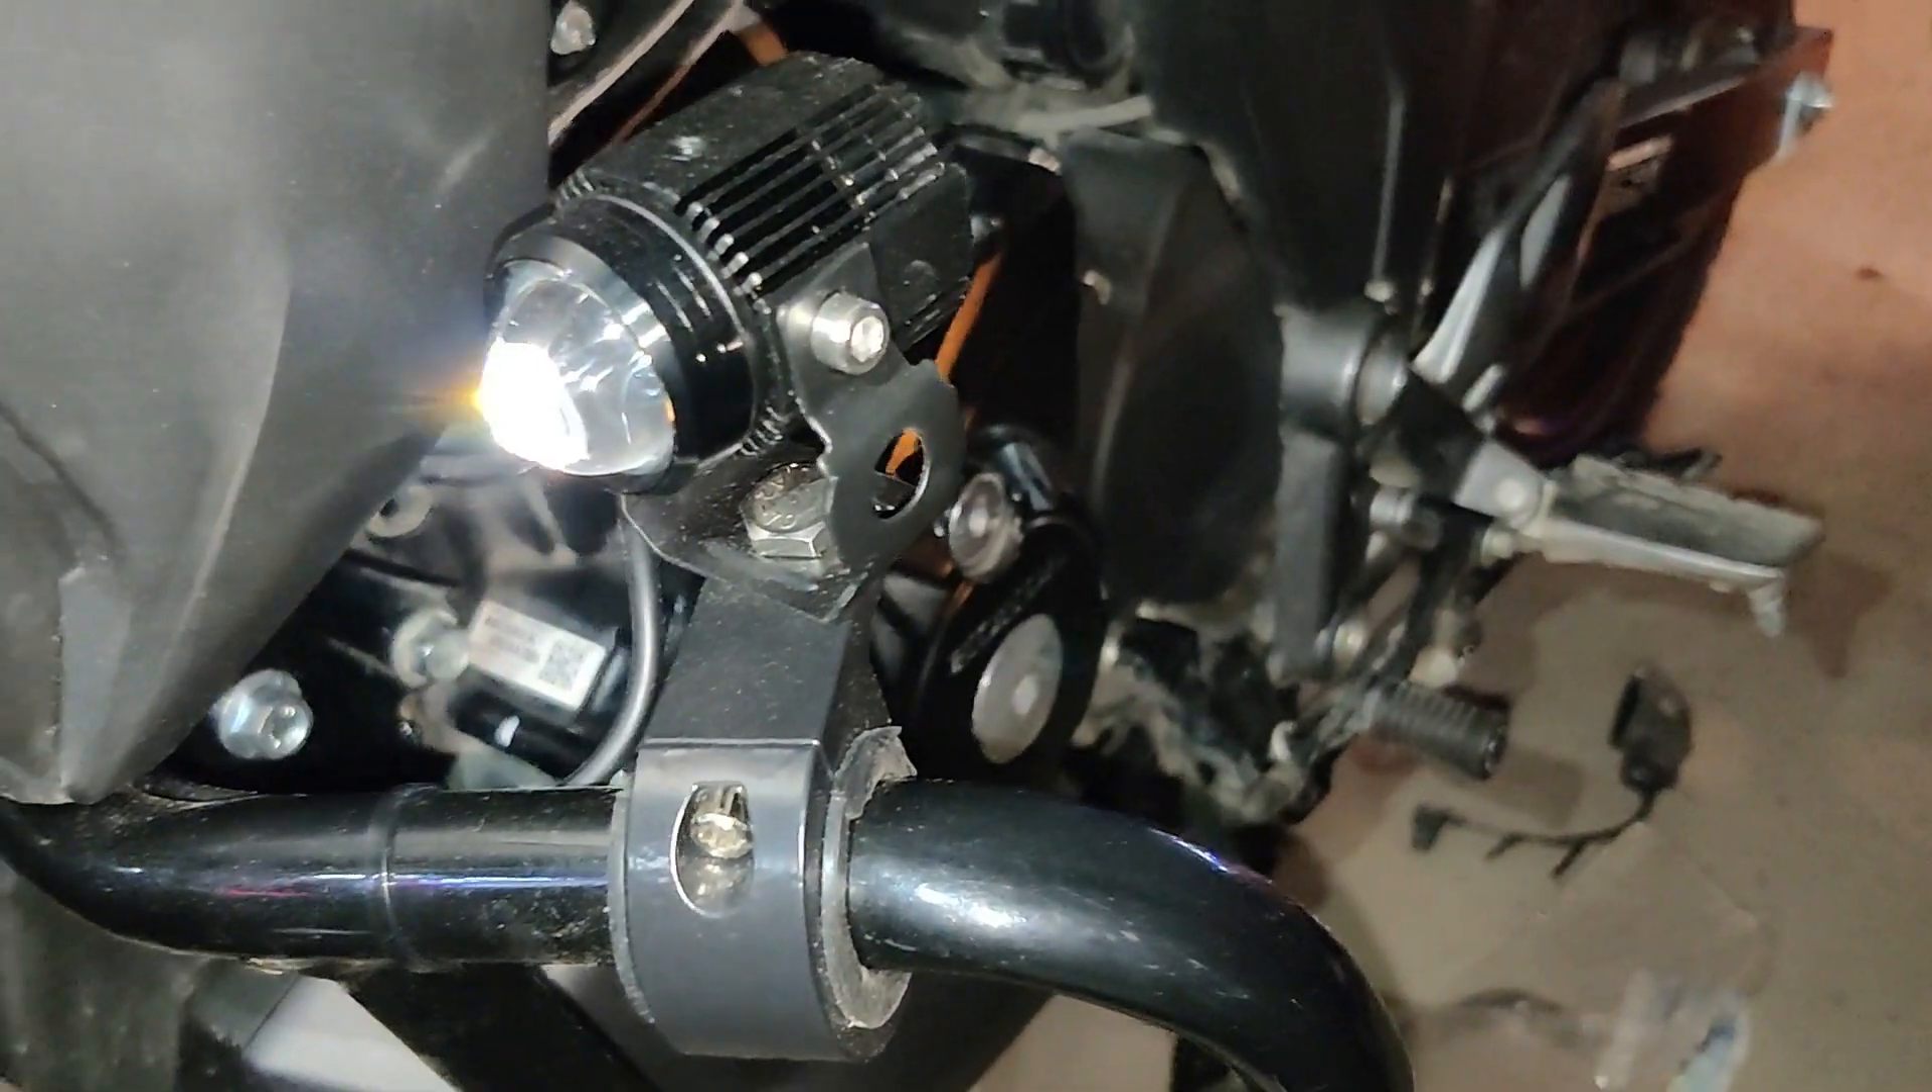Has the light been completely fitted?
Yes.